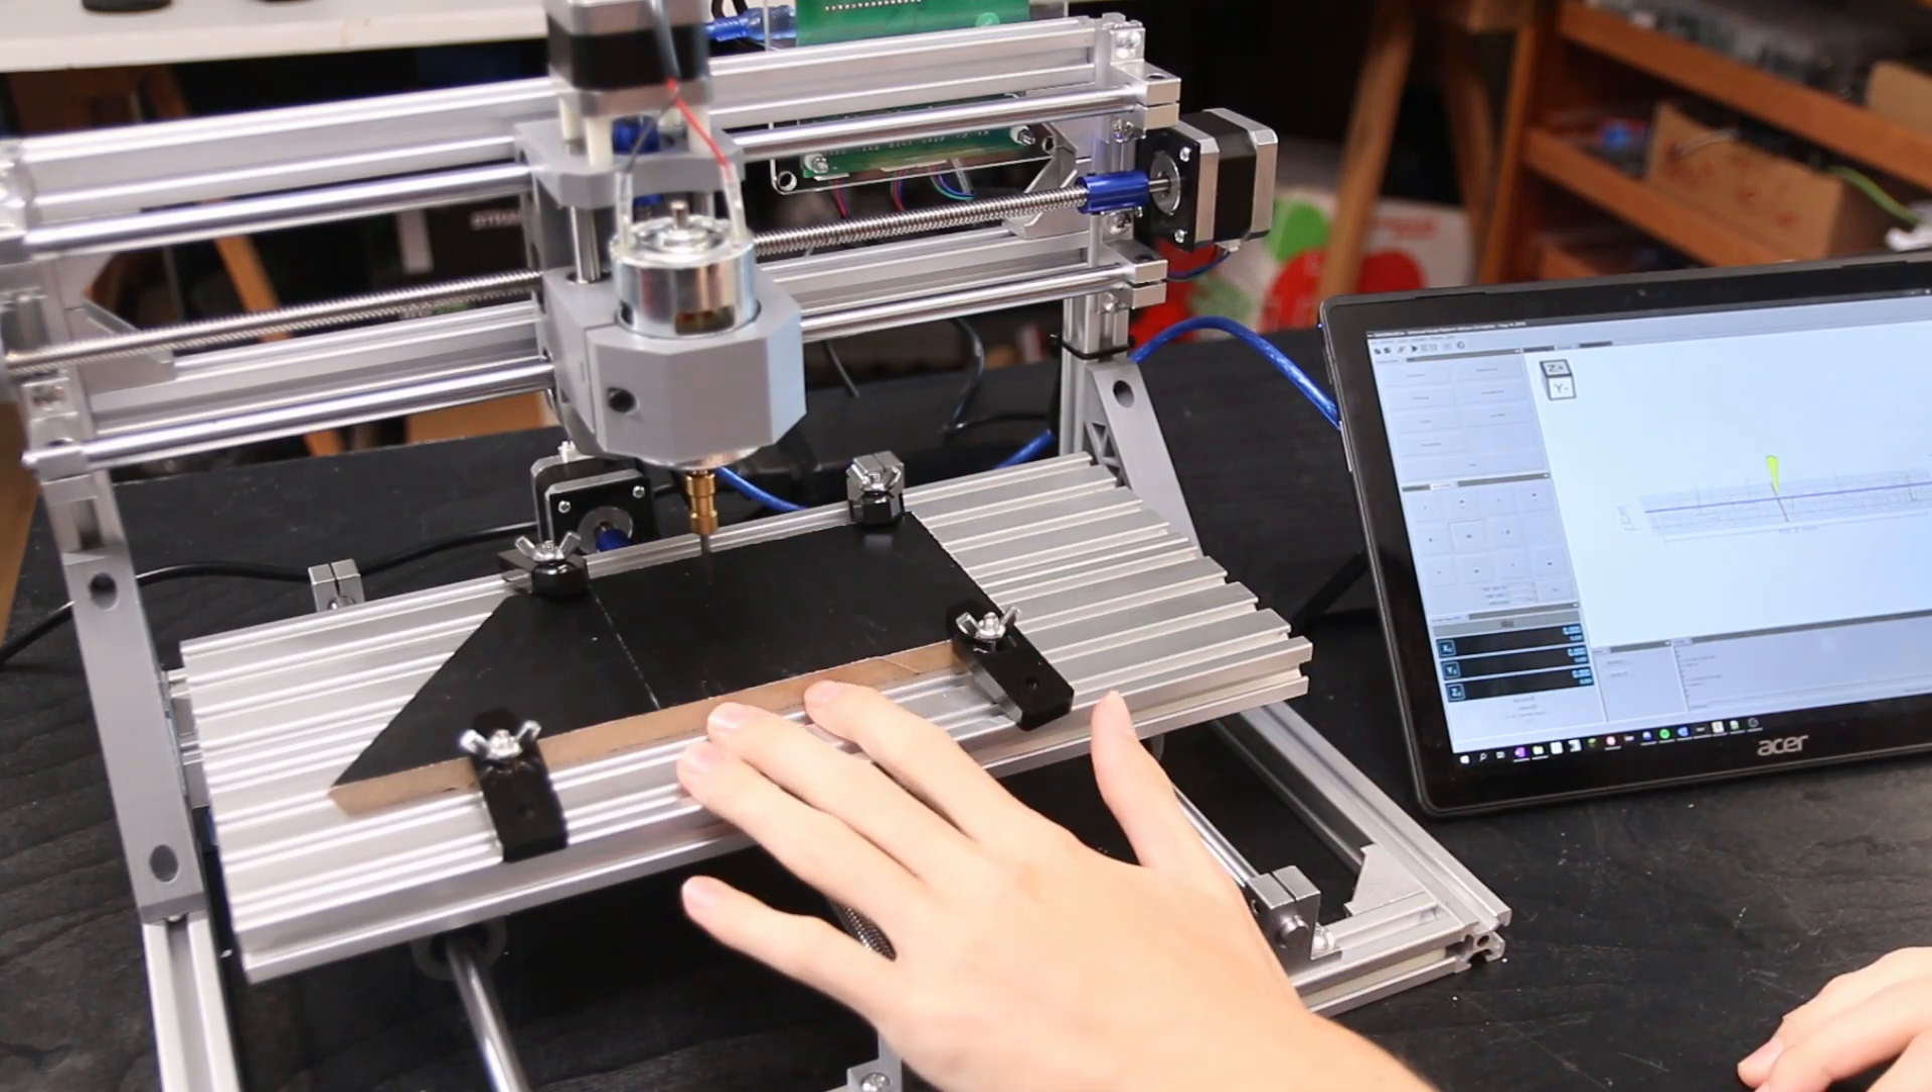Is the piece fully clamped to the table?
Yes.